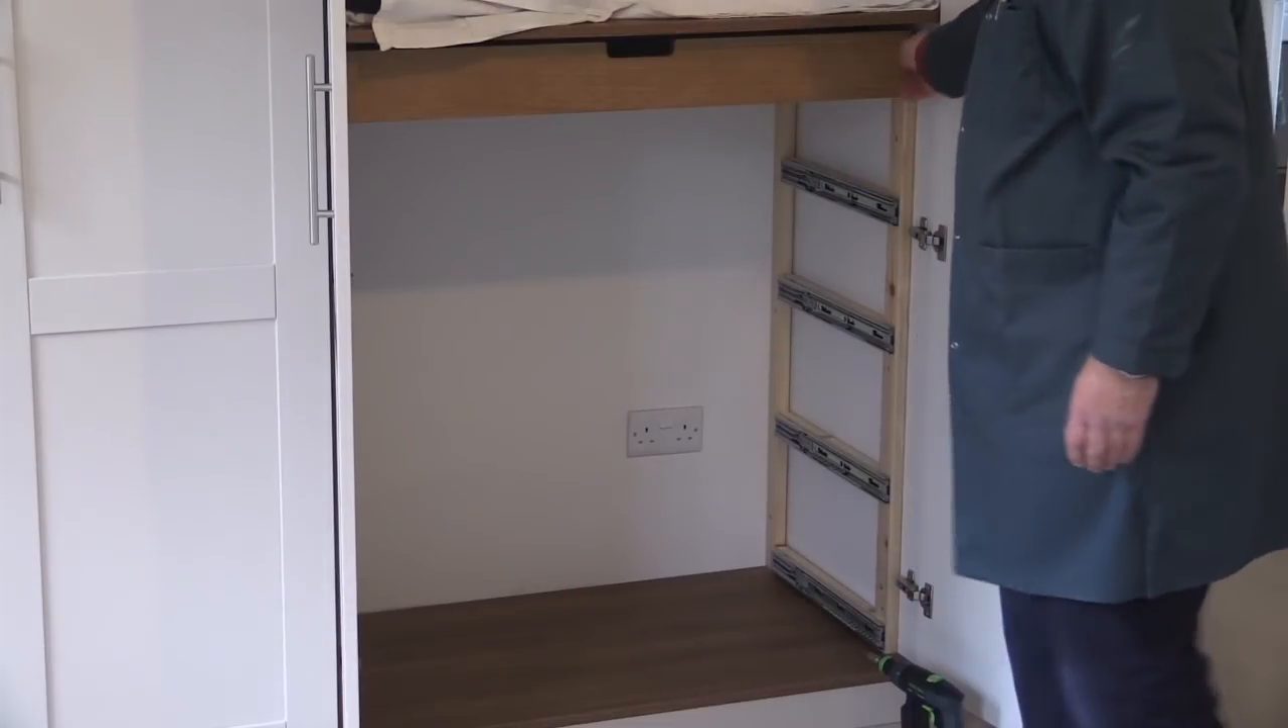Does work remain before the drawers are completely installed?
Yes.